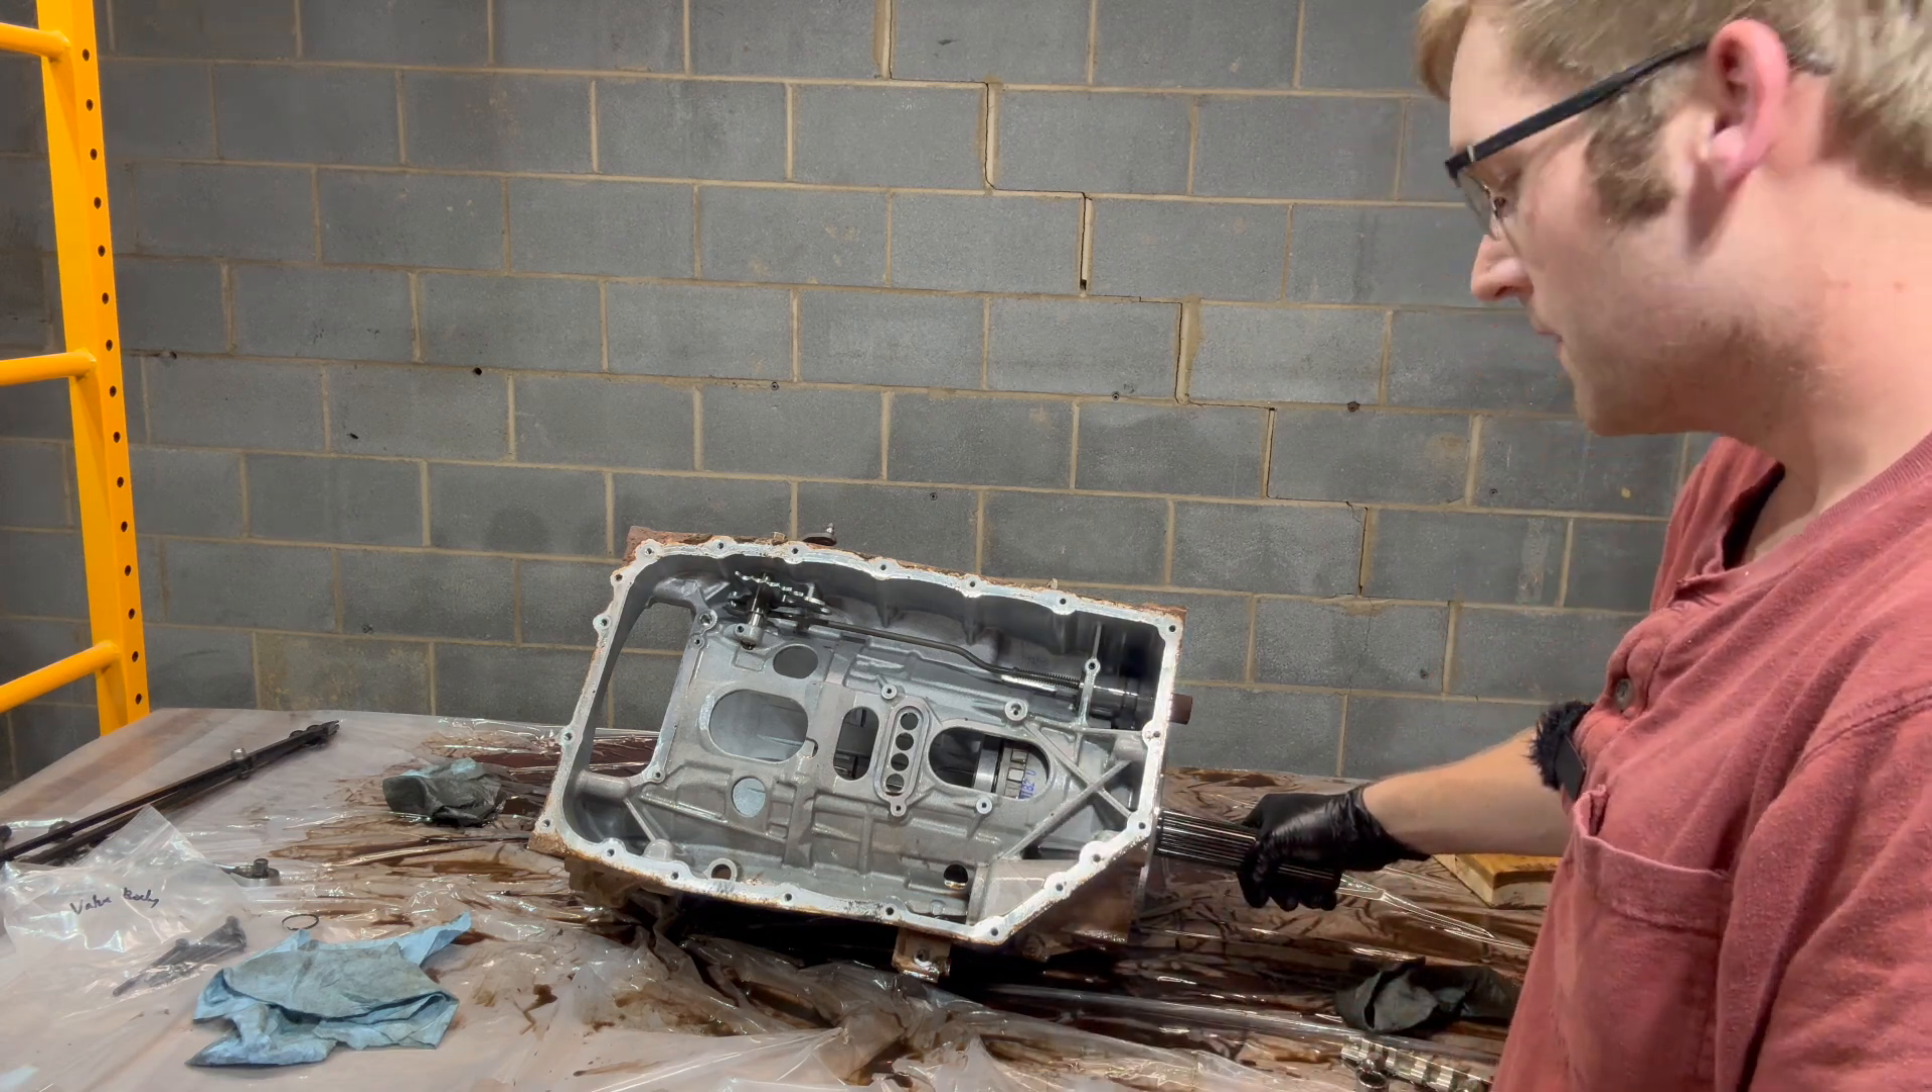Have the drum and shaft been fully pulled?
No.